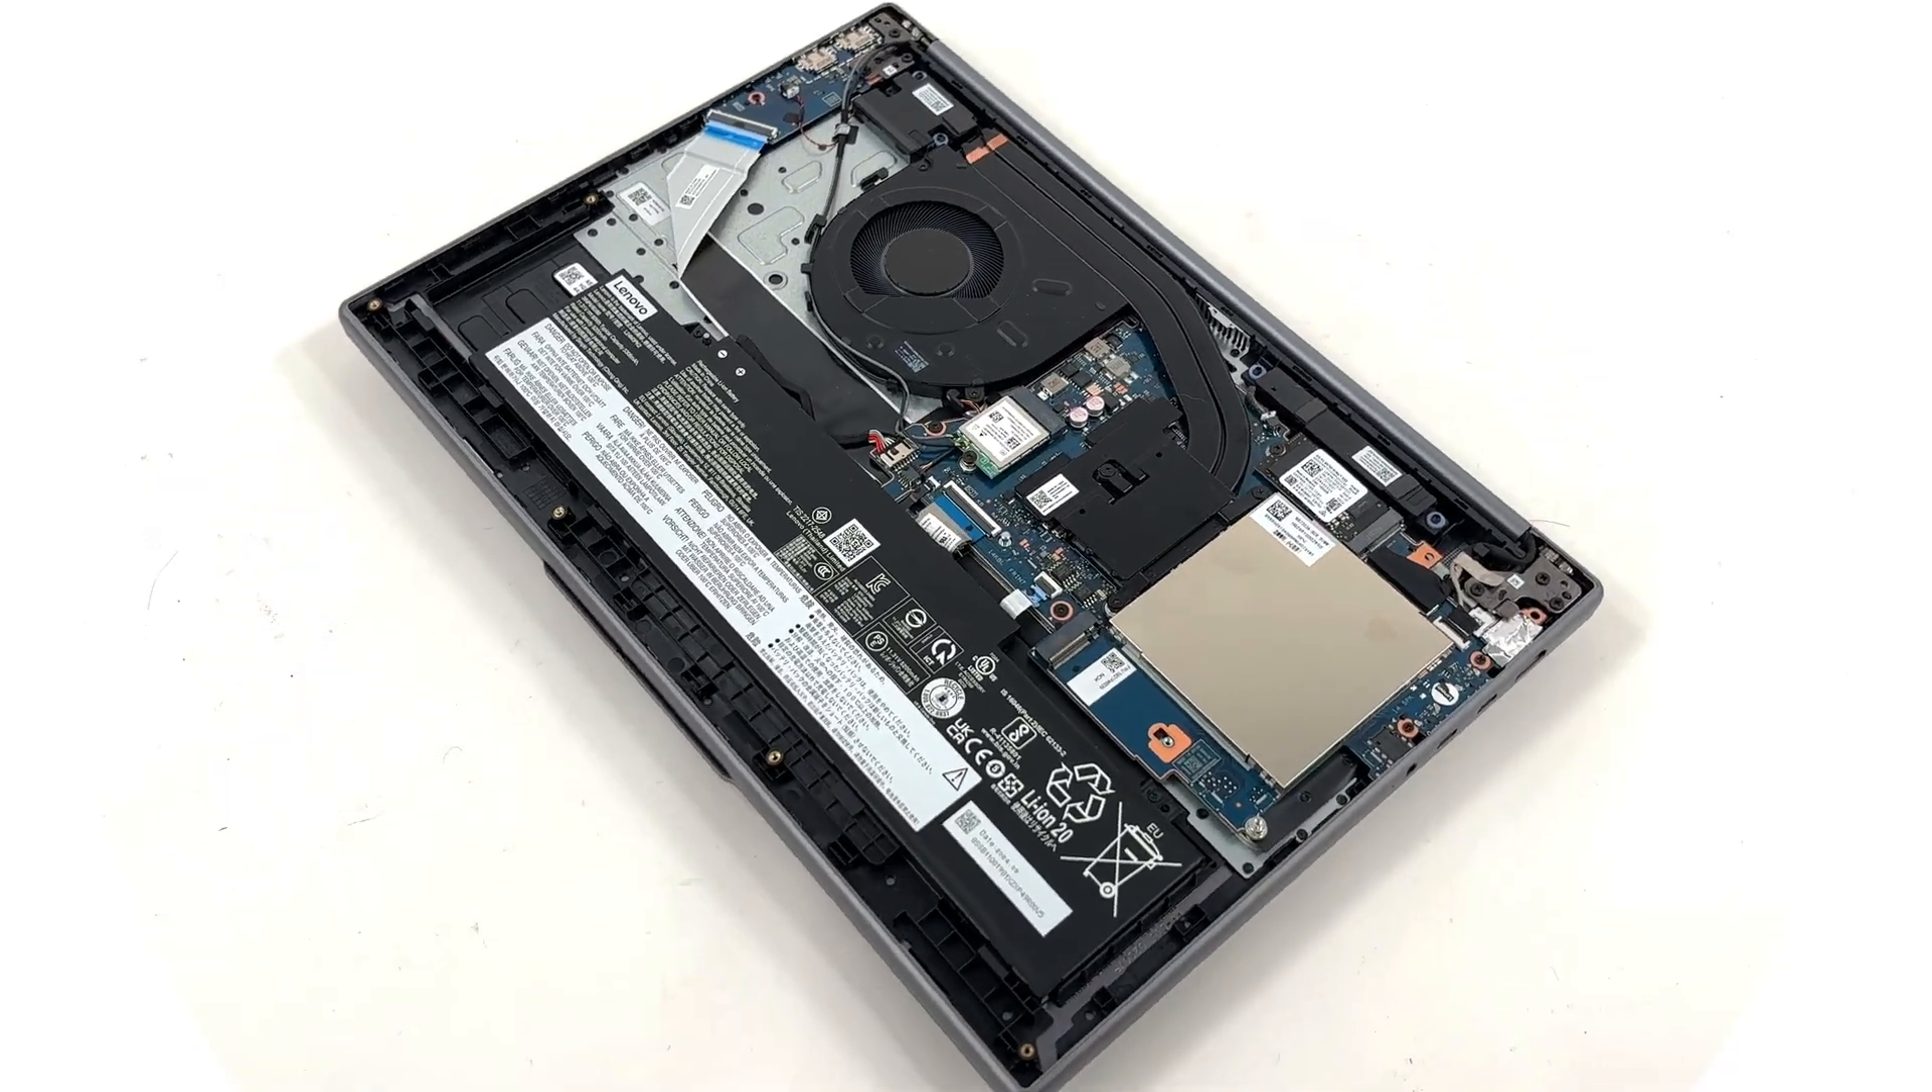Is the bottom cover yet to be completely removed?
No.